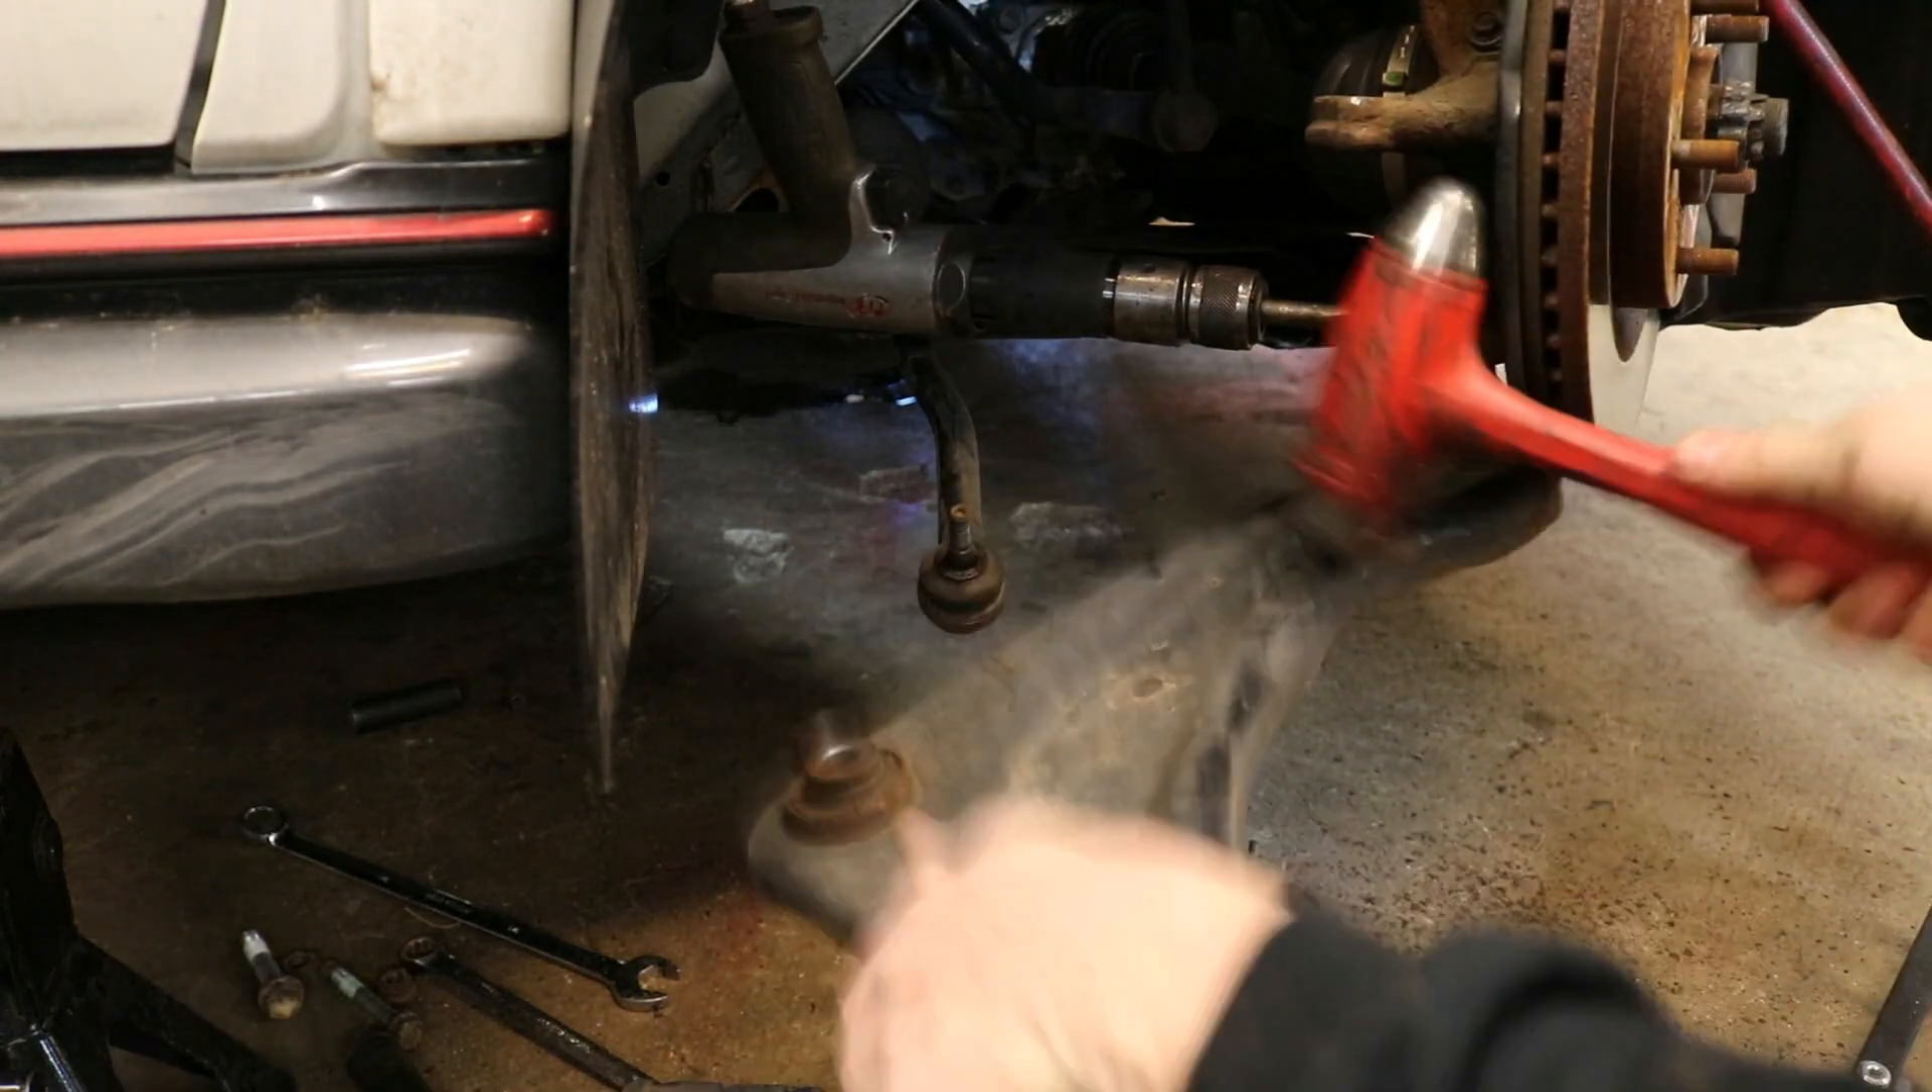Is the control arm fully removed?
No.